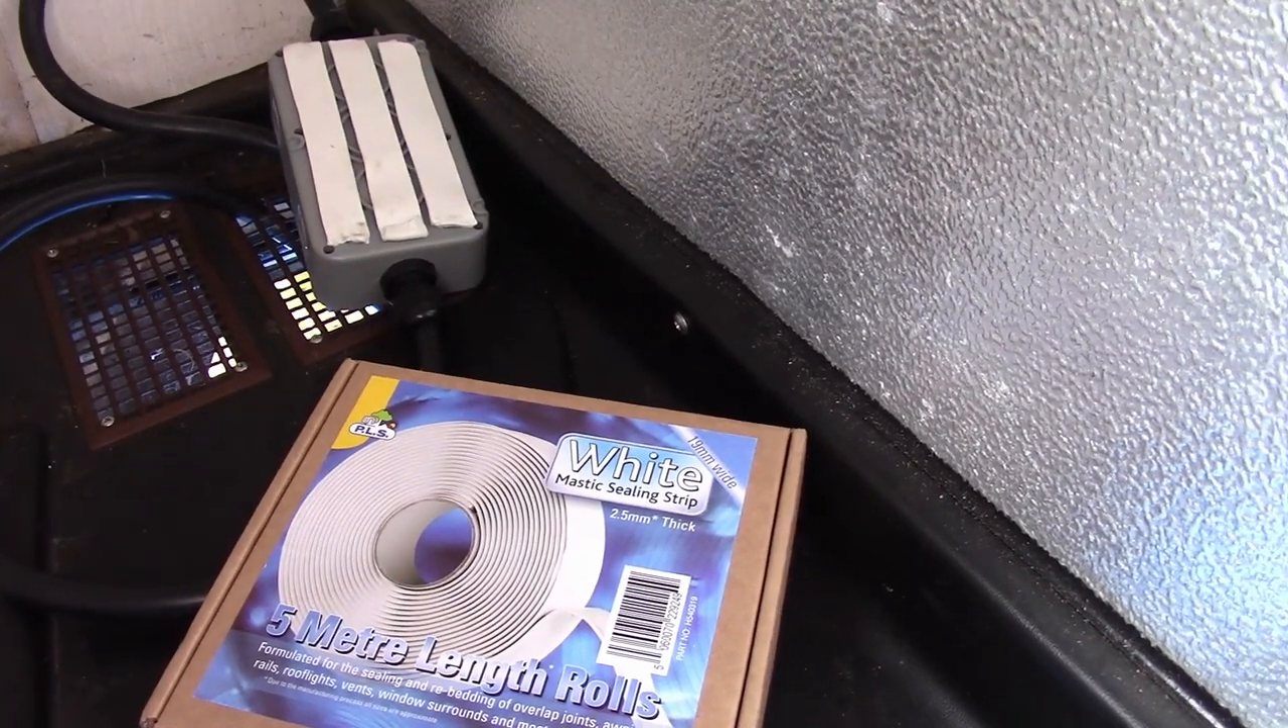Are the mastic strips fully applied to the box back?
Yes.